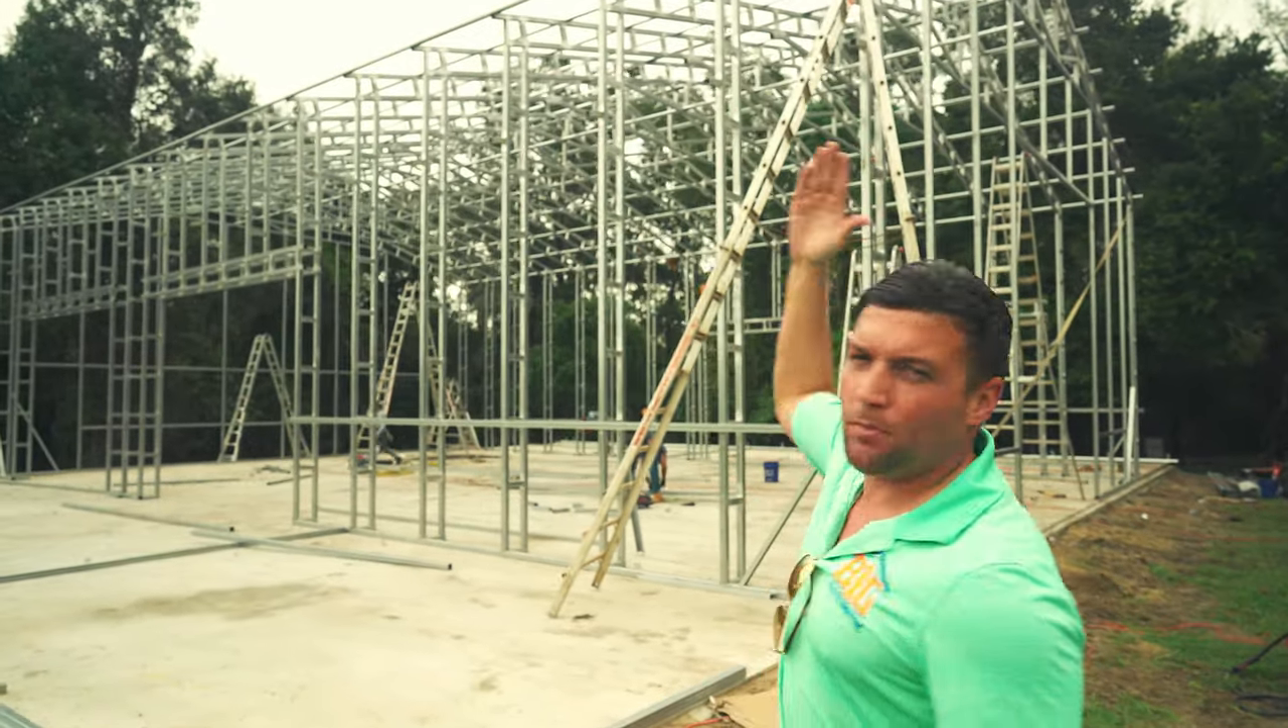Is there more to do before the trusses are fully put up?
No.